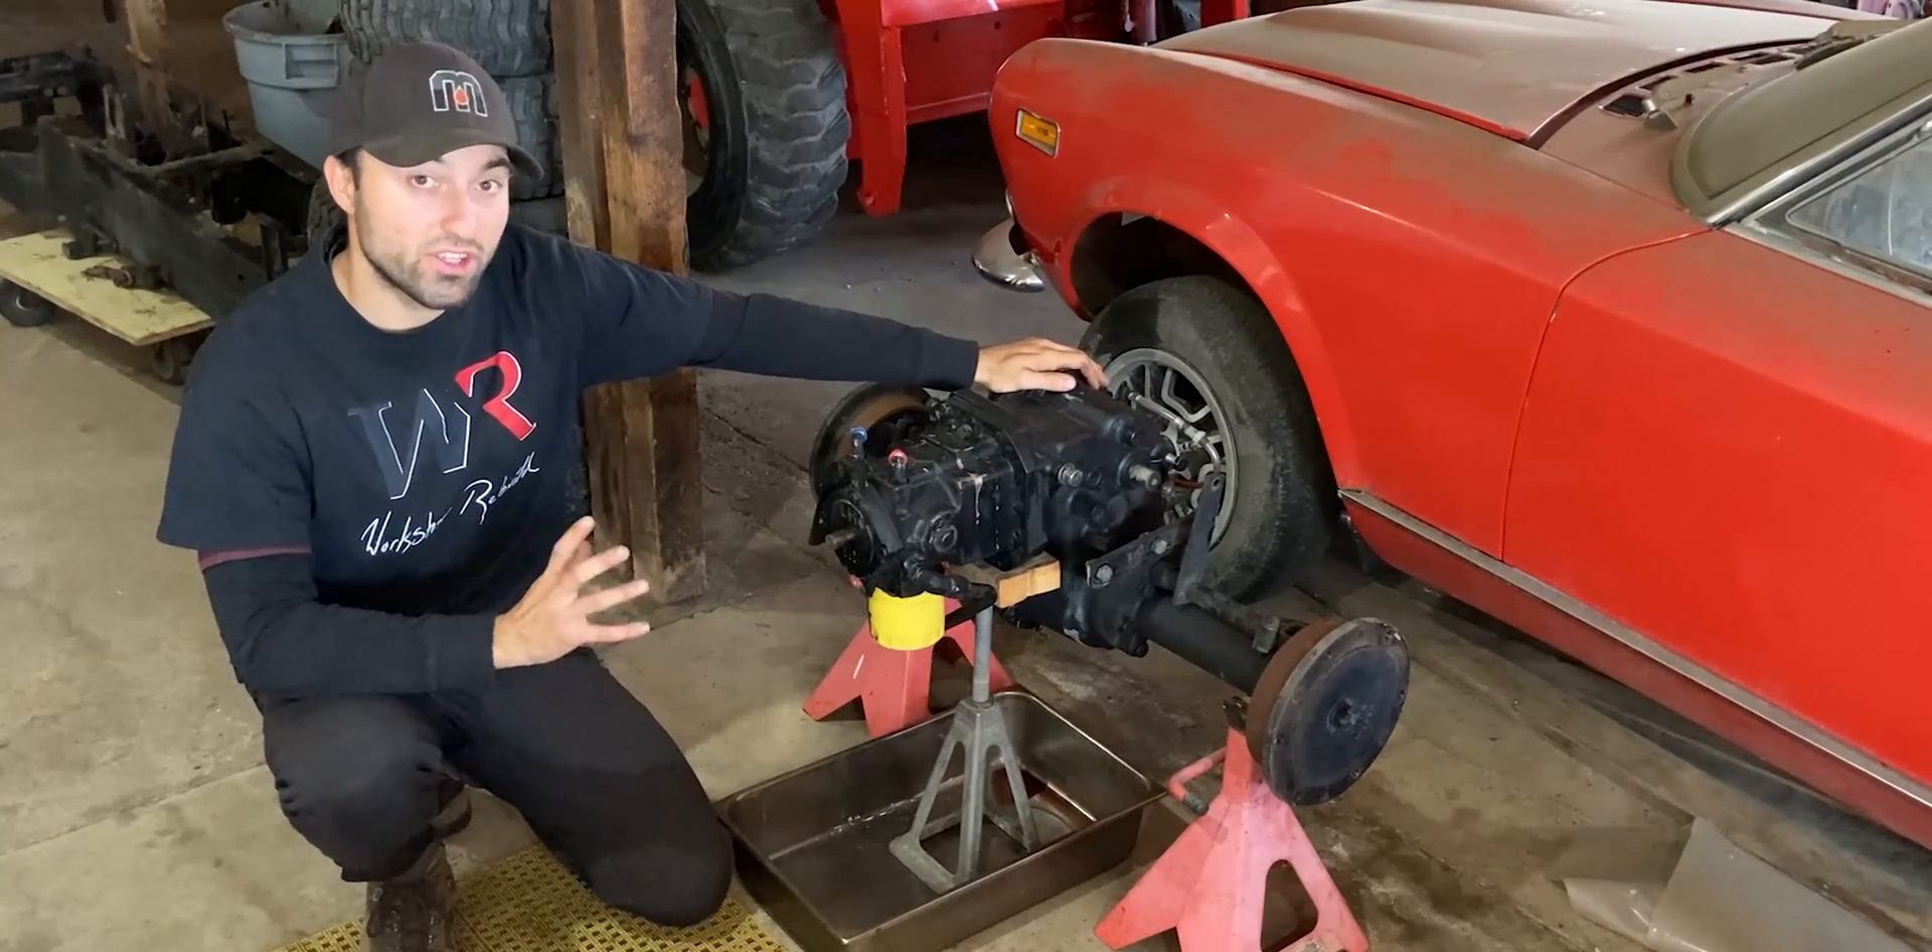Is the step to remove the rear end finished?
Yes.